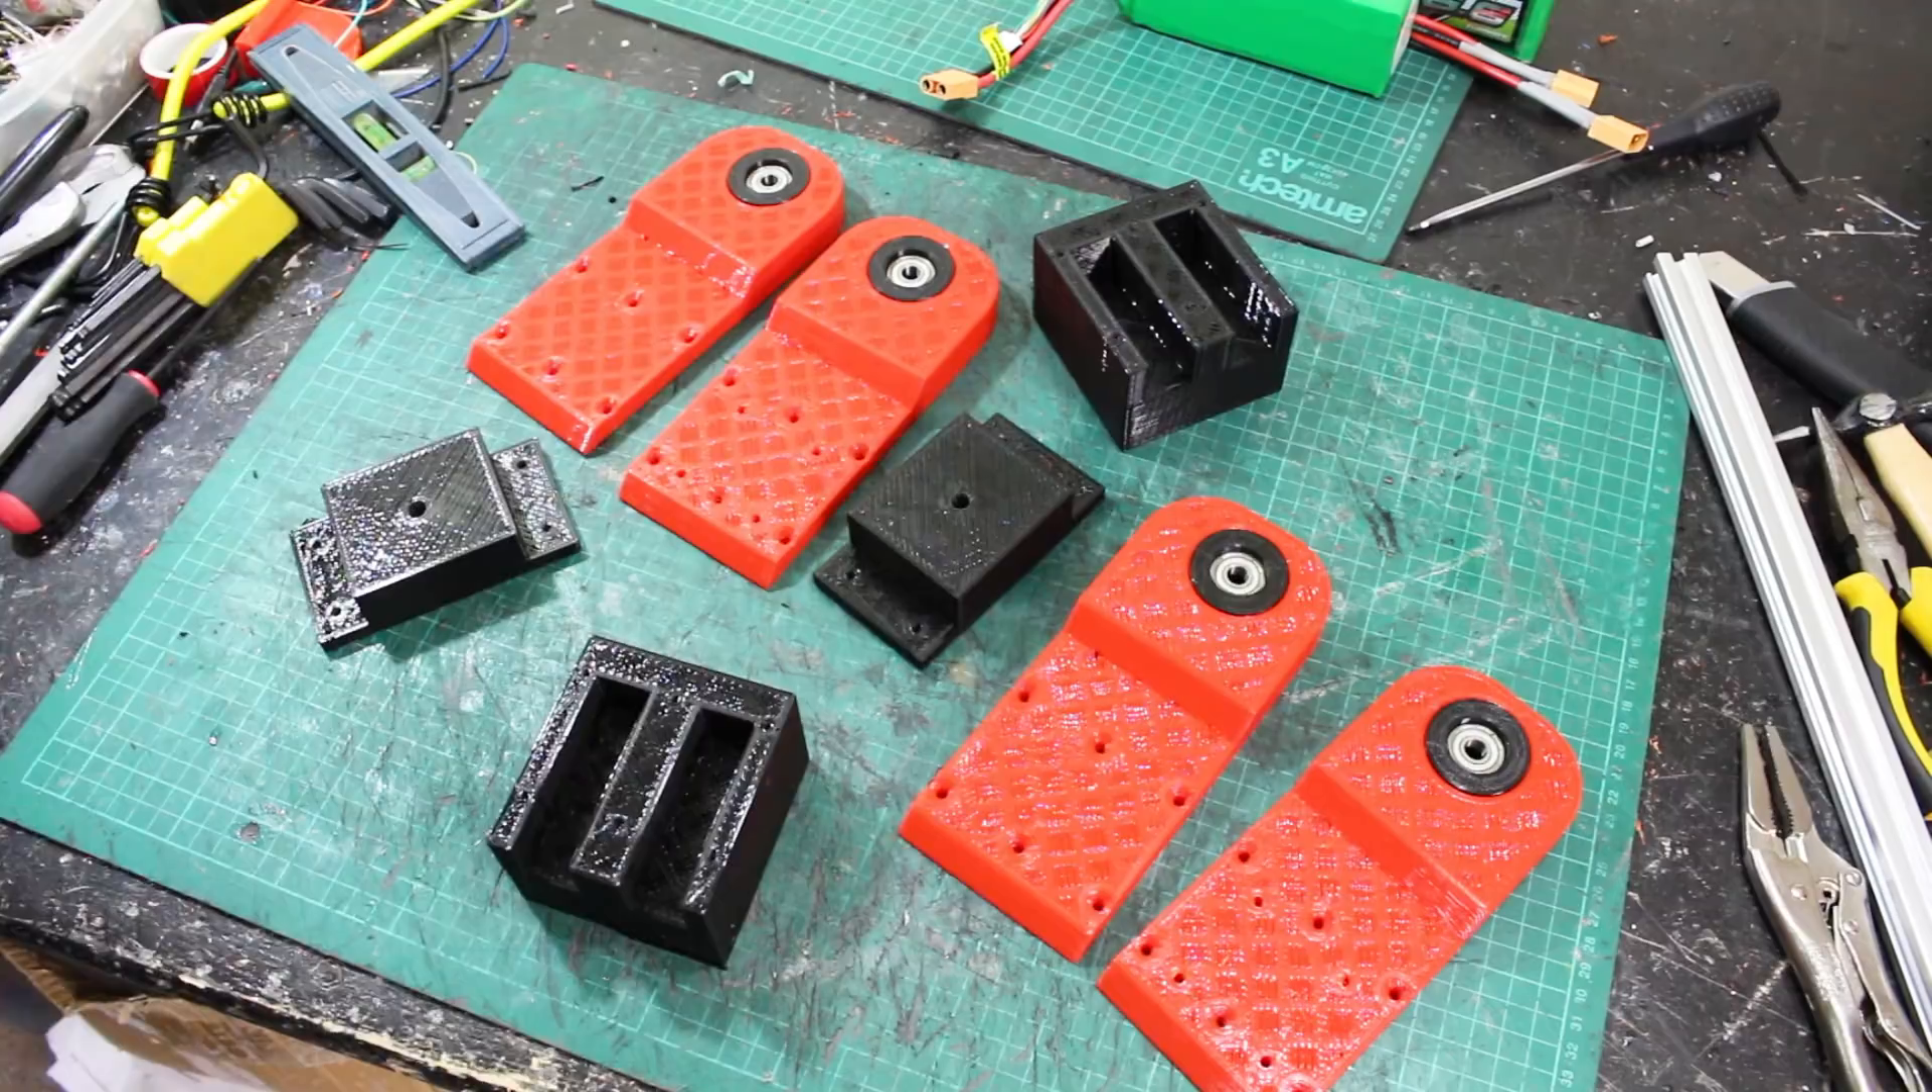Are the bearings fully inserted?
Yes.